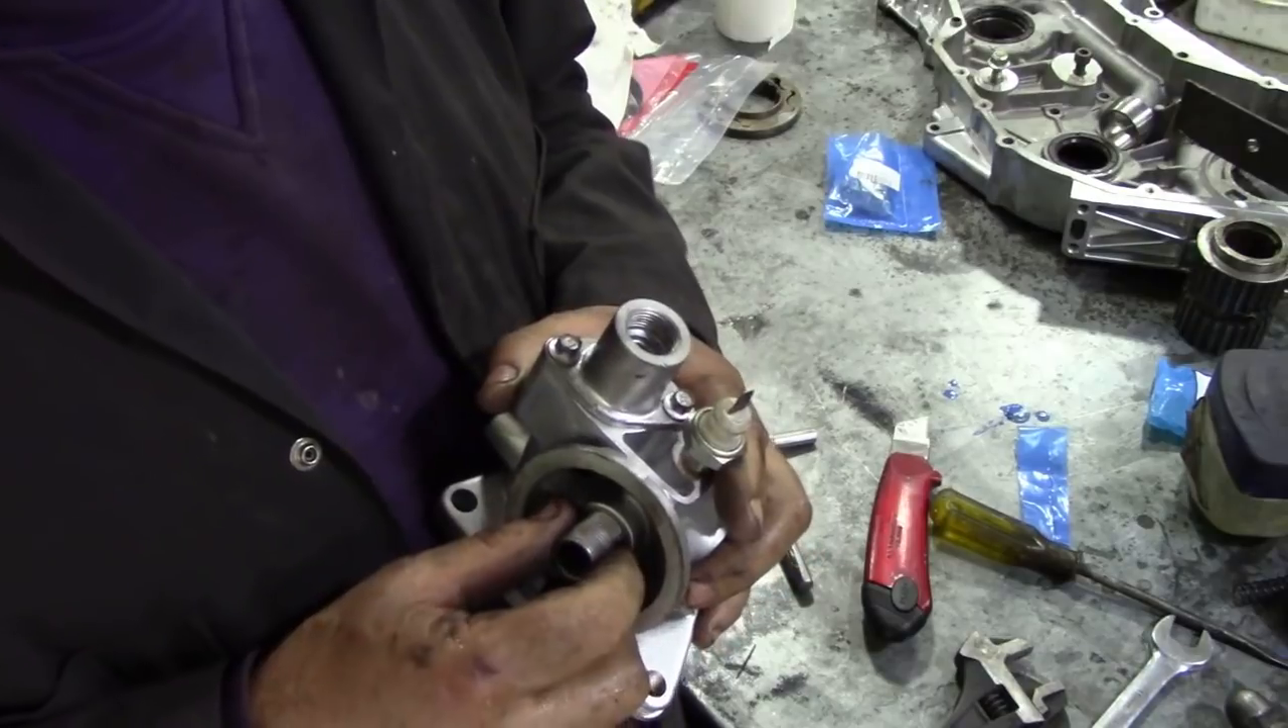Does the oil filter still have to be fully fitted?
Yes.